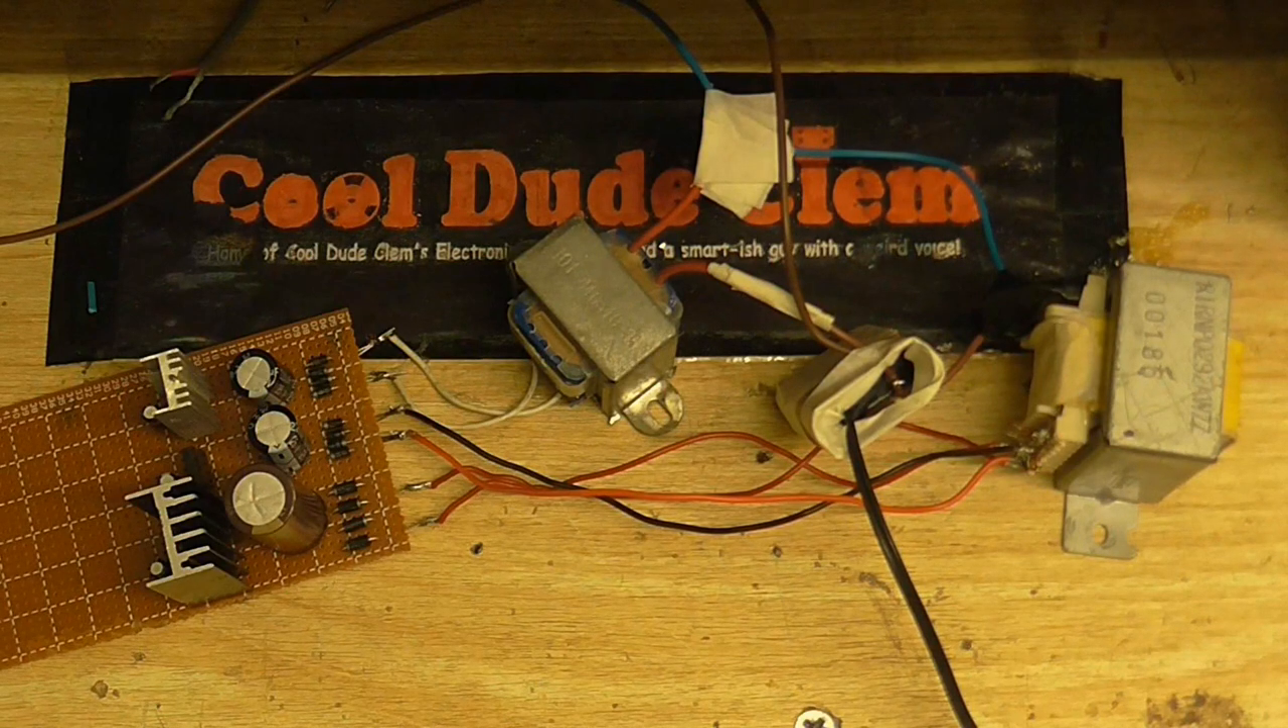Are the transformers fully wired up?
Yes.